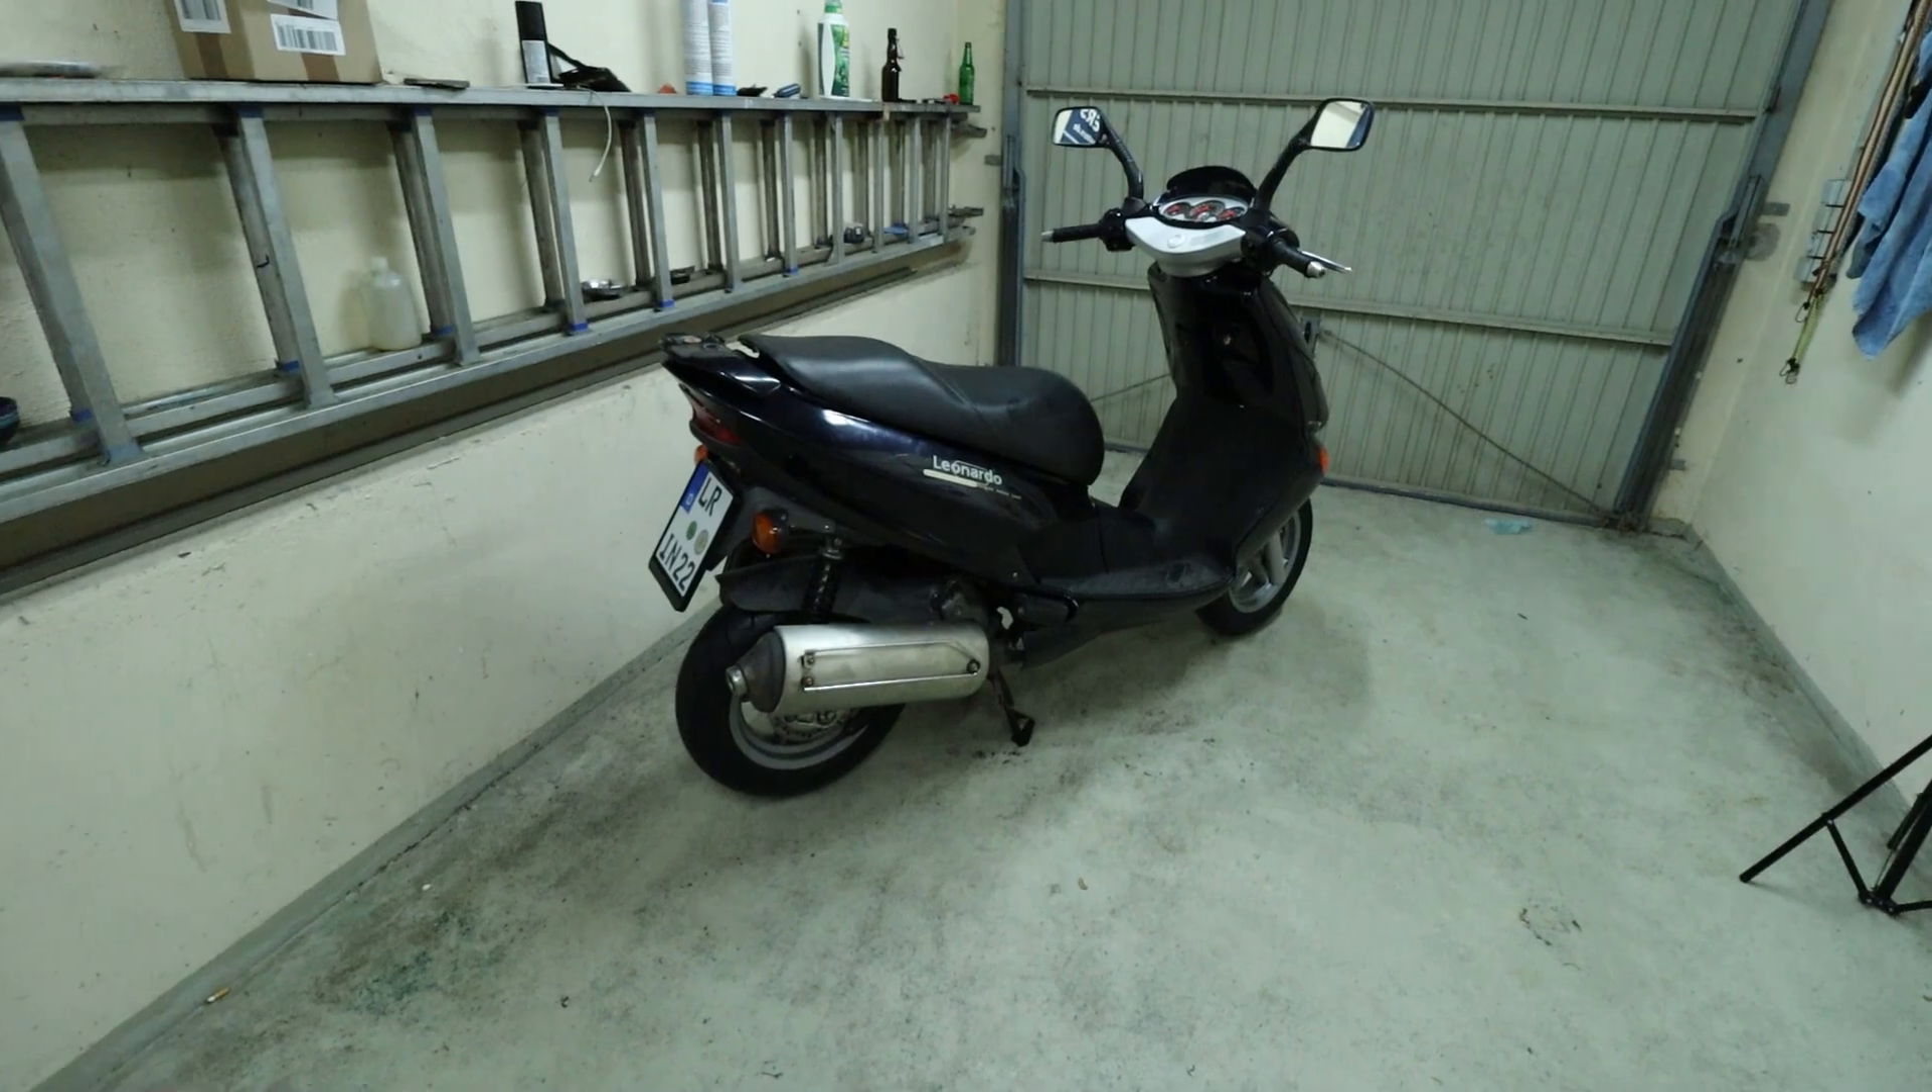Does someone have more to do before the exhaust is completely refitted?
No.